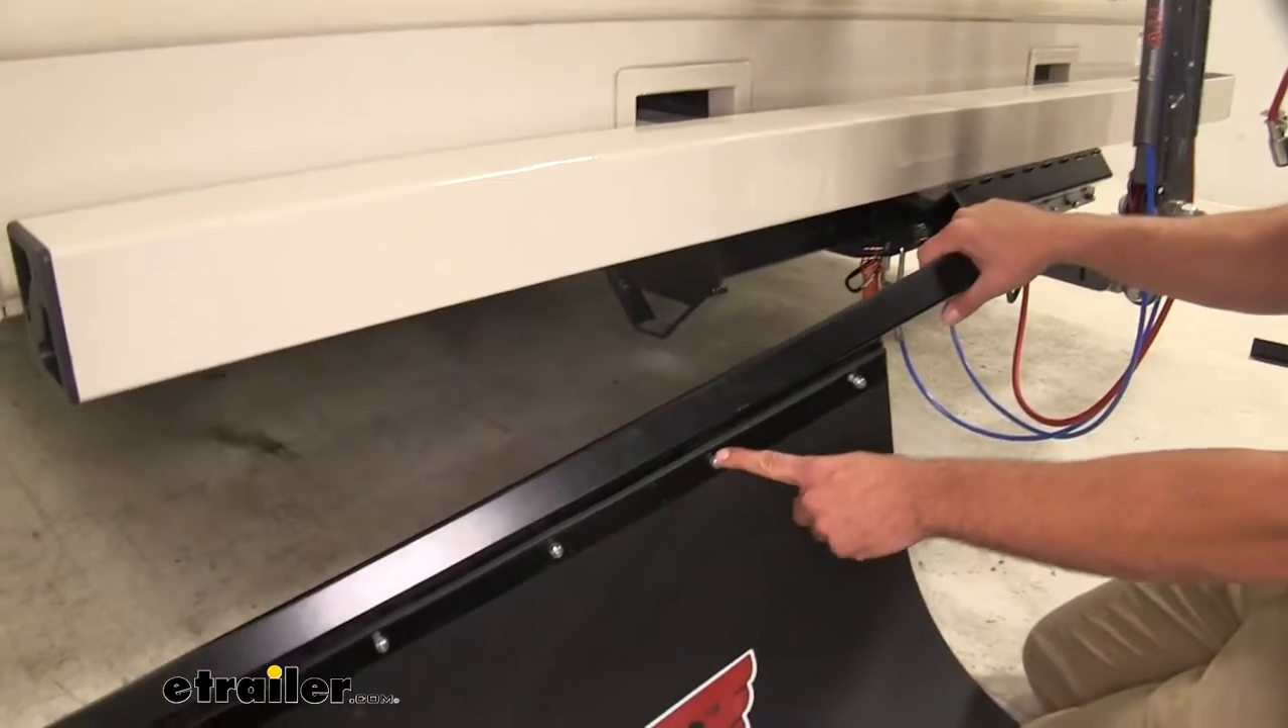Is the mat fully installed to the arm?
Yes.